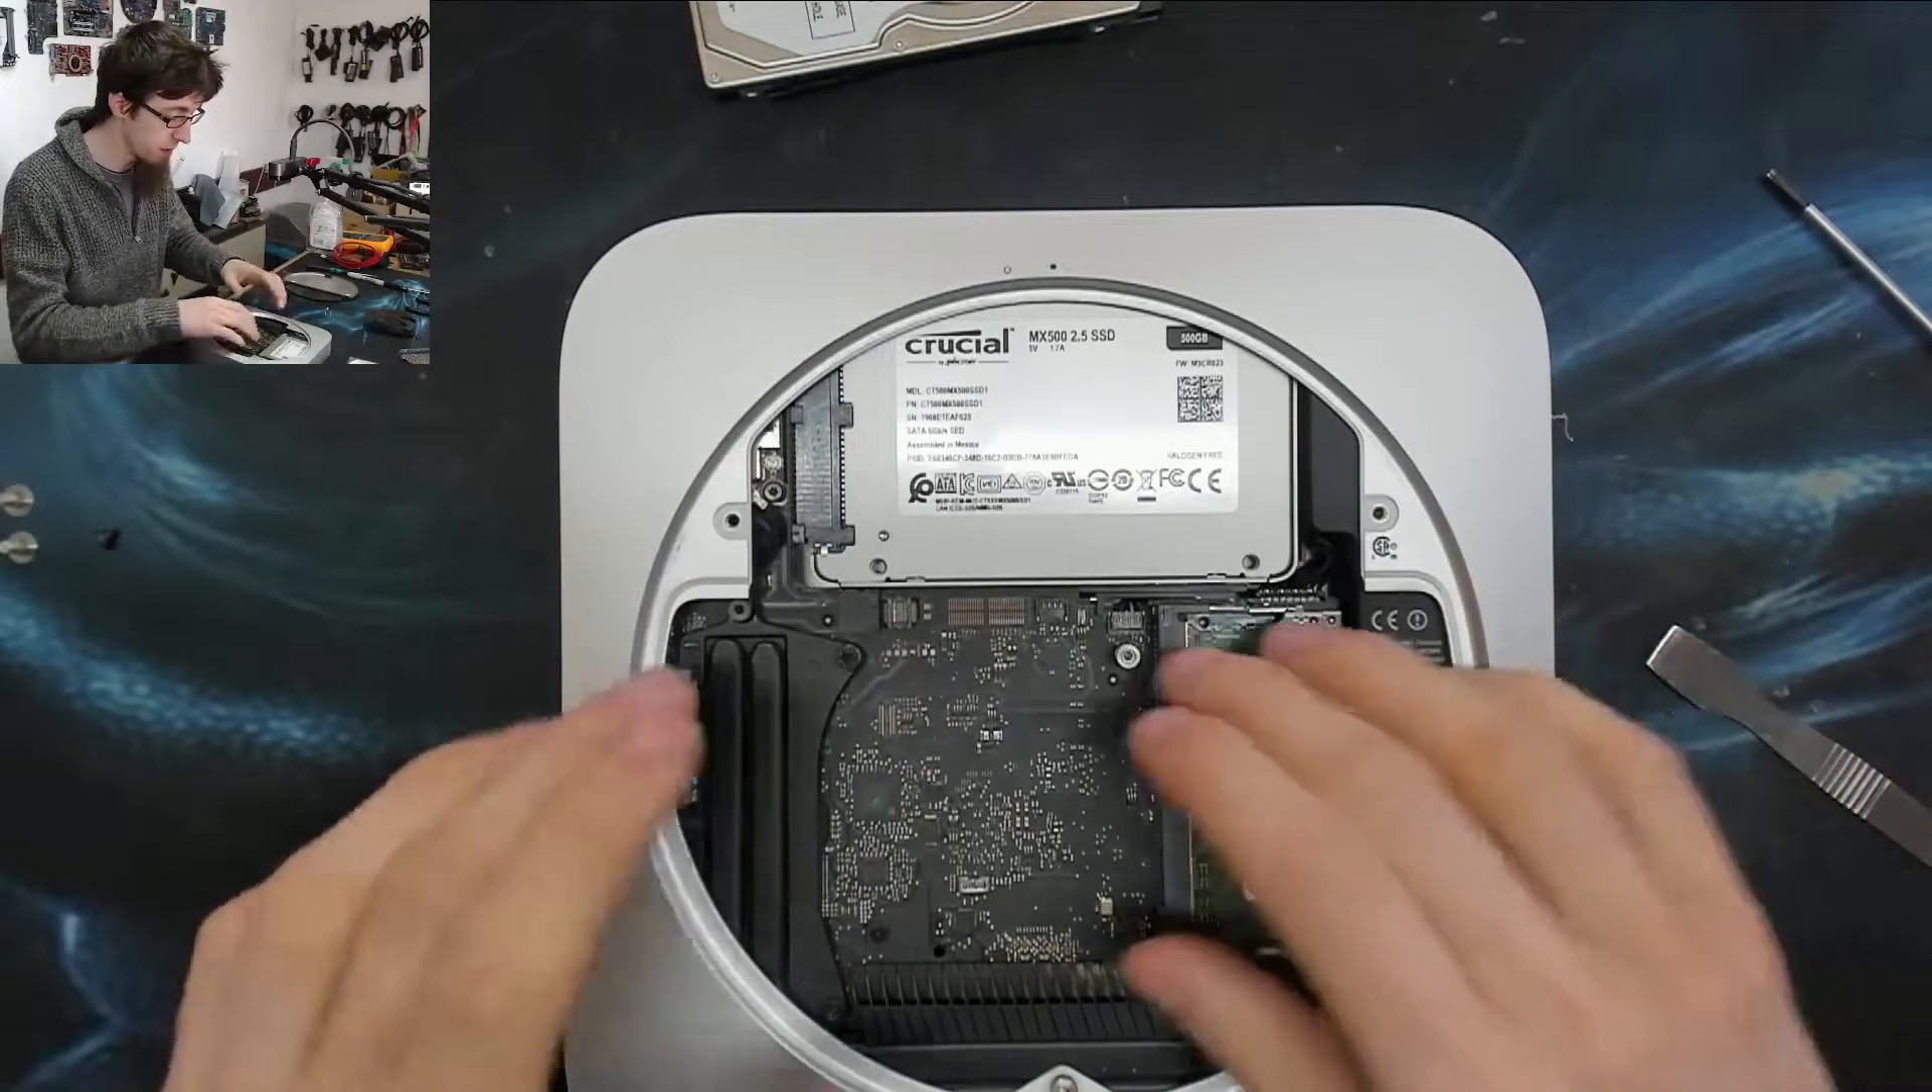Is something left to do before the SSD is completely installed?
No.